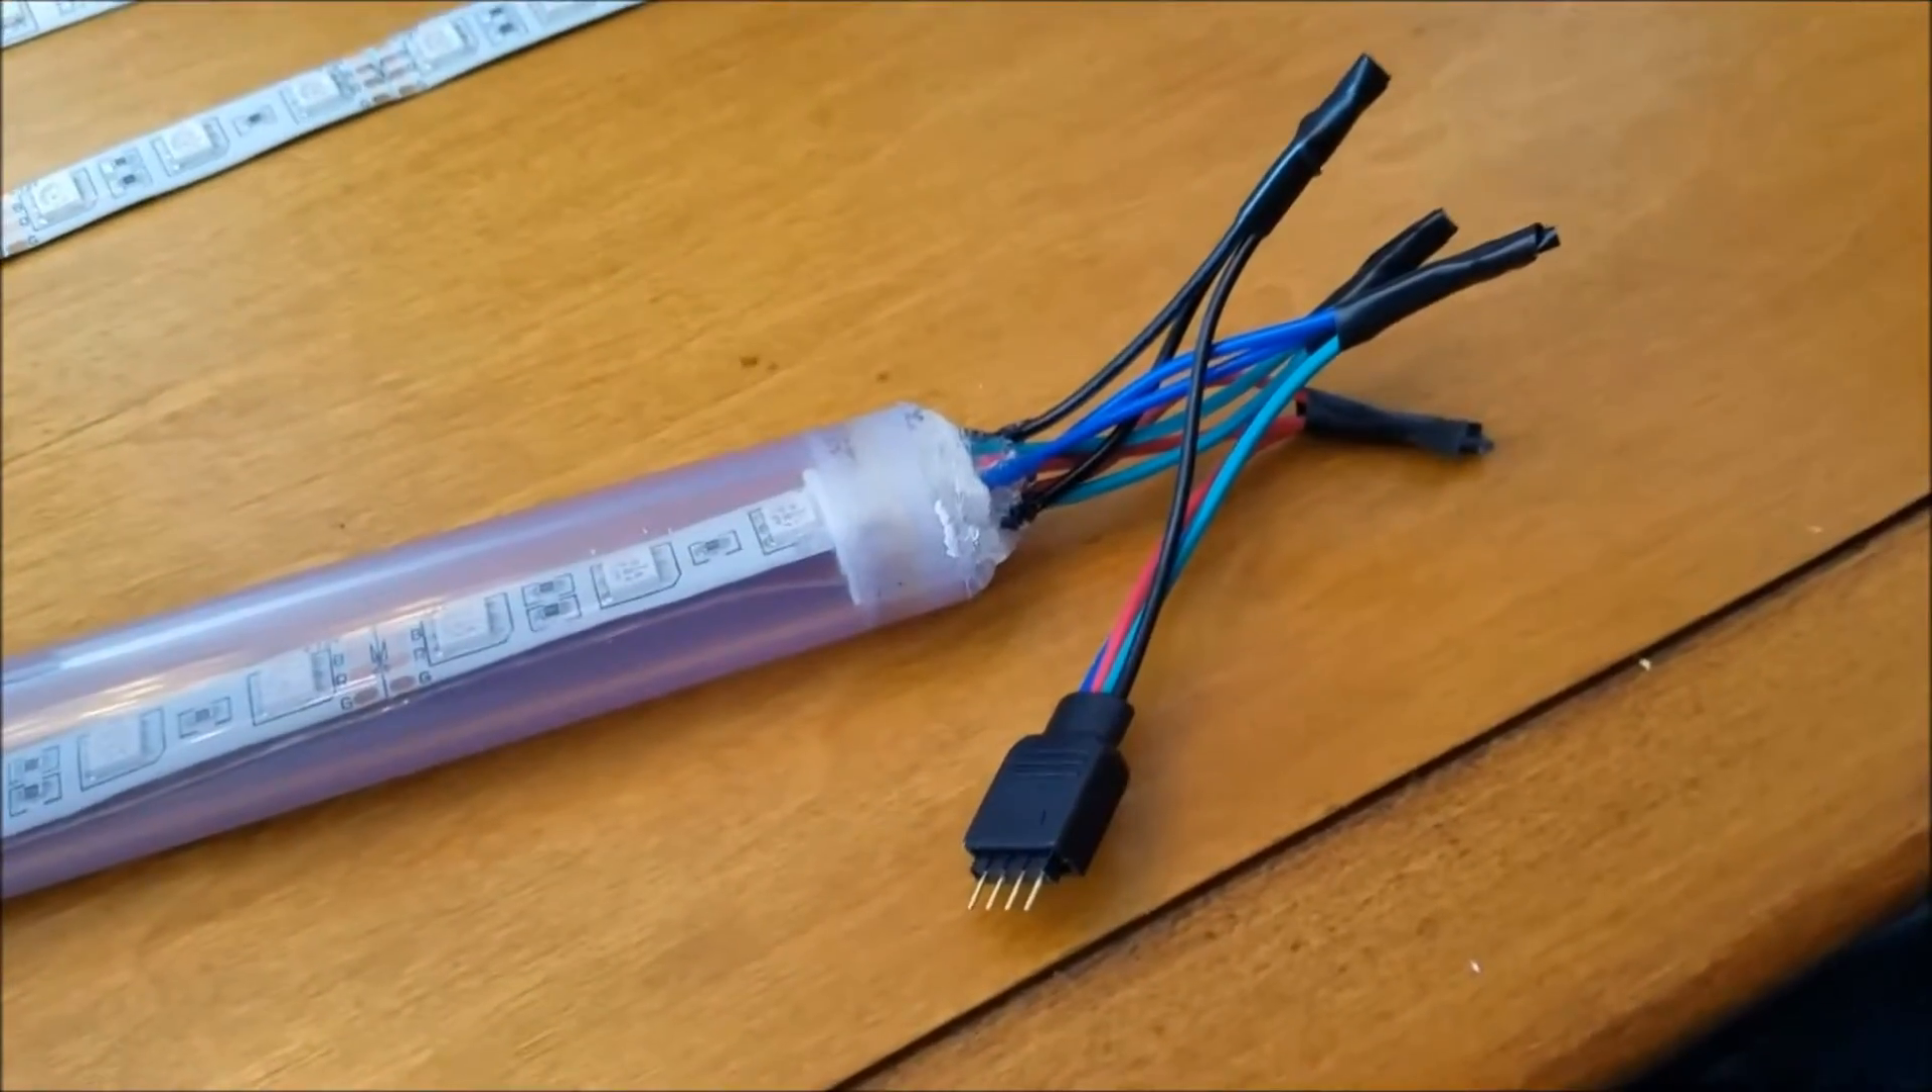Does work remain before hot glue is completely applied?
No.